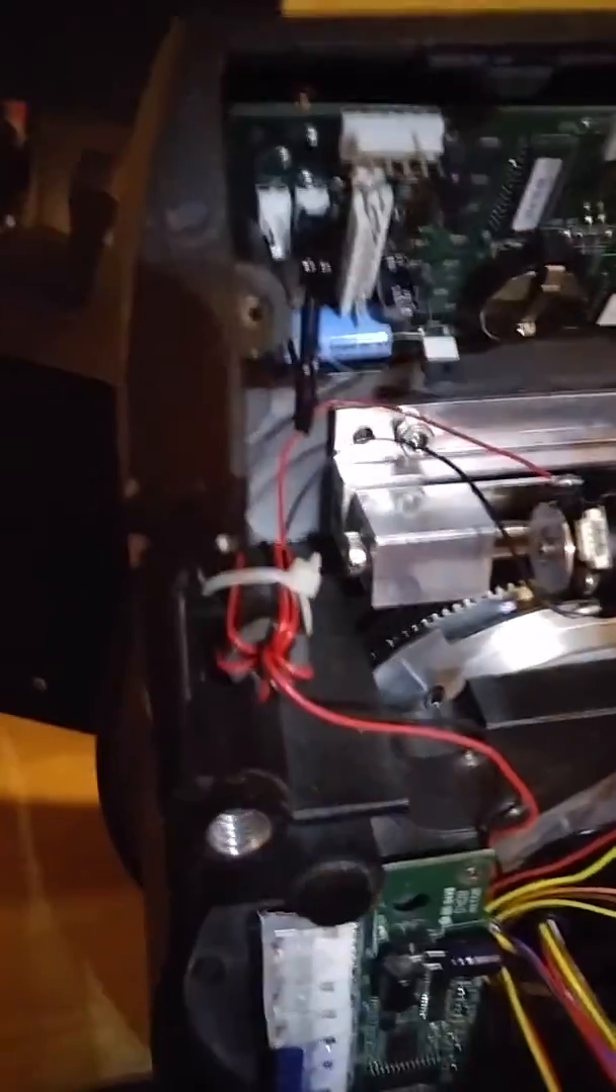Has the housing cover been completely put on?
No.